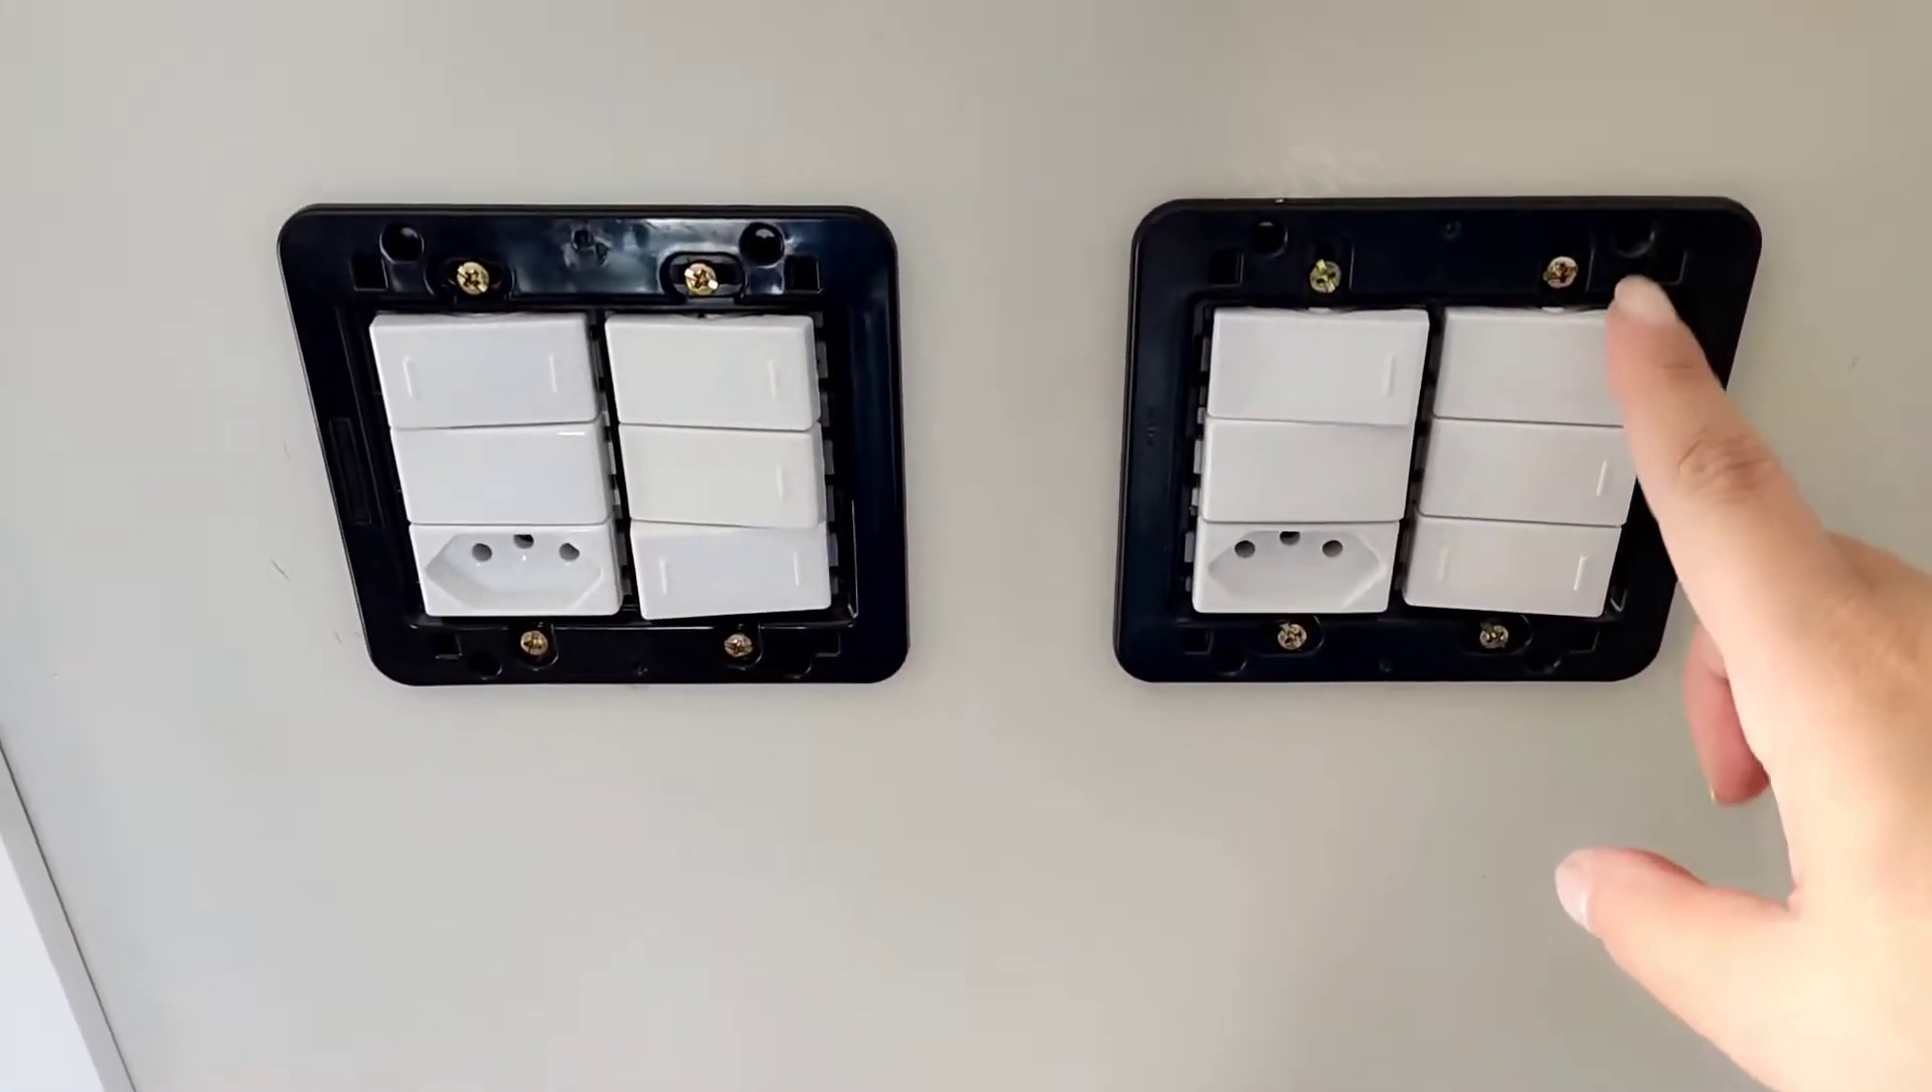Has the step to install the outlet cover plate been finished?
No.